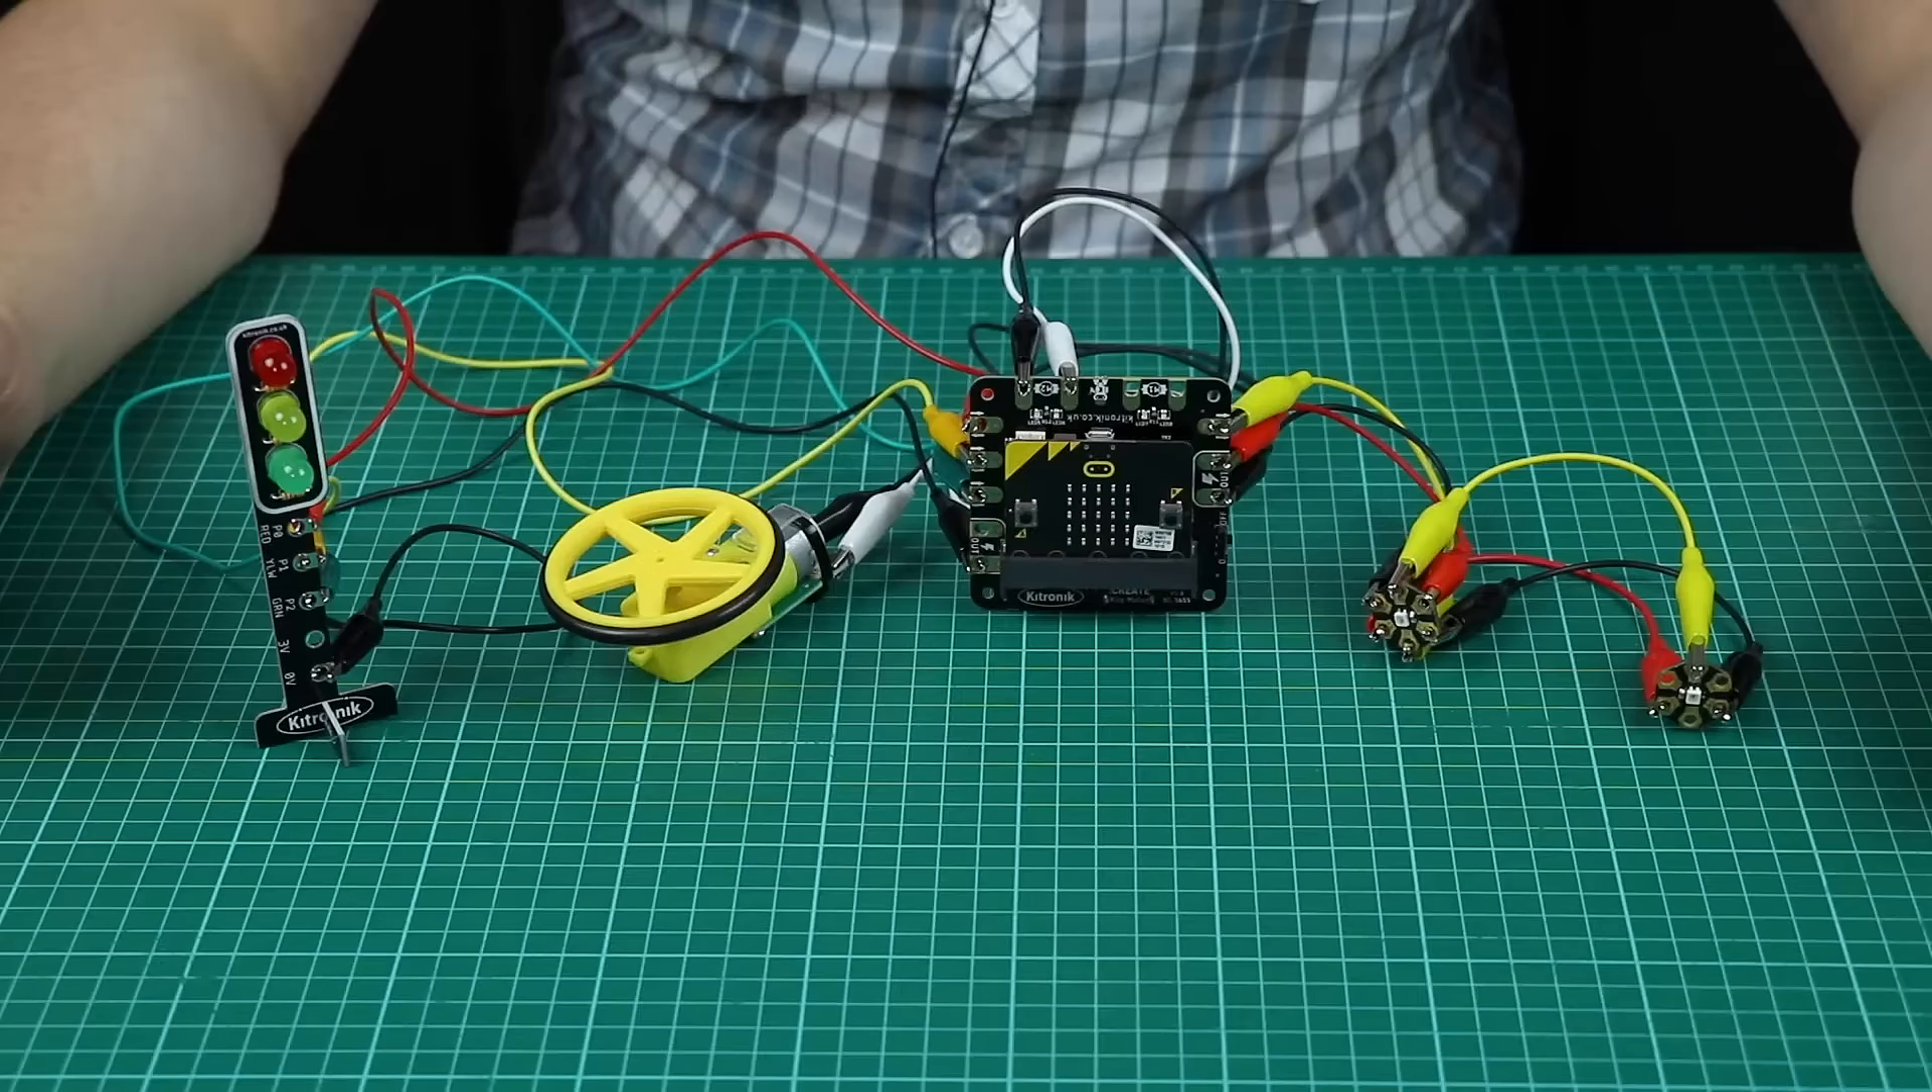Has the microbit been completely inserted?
Yes.